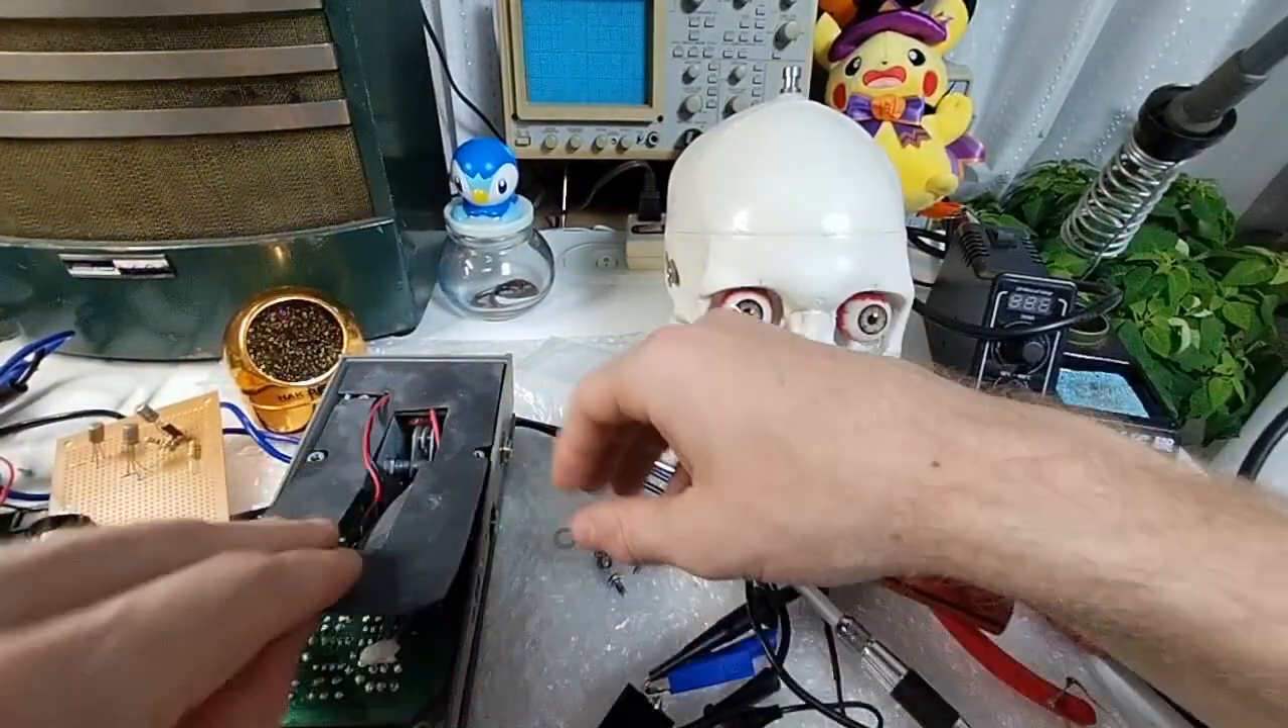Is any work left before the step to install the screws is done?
Yes.